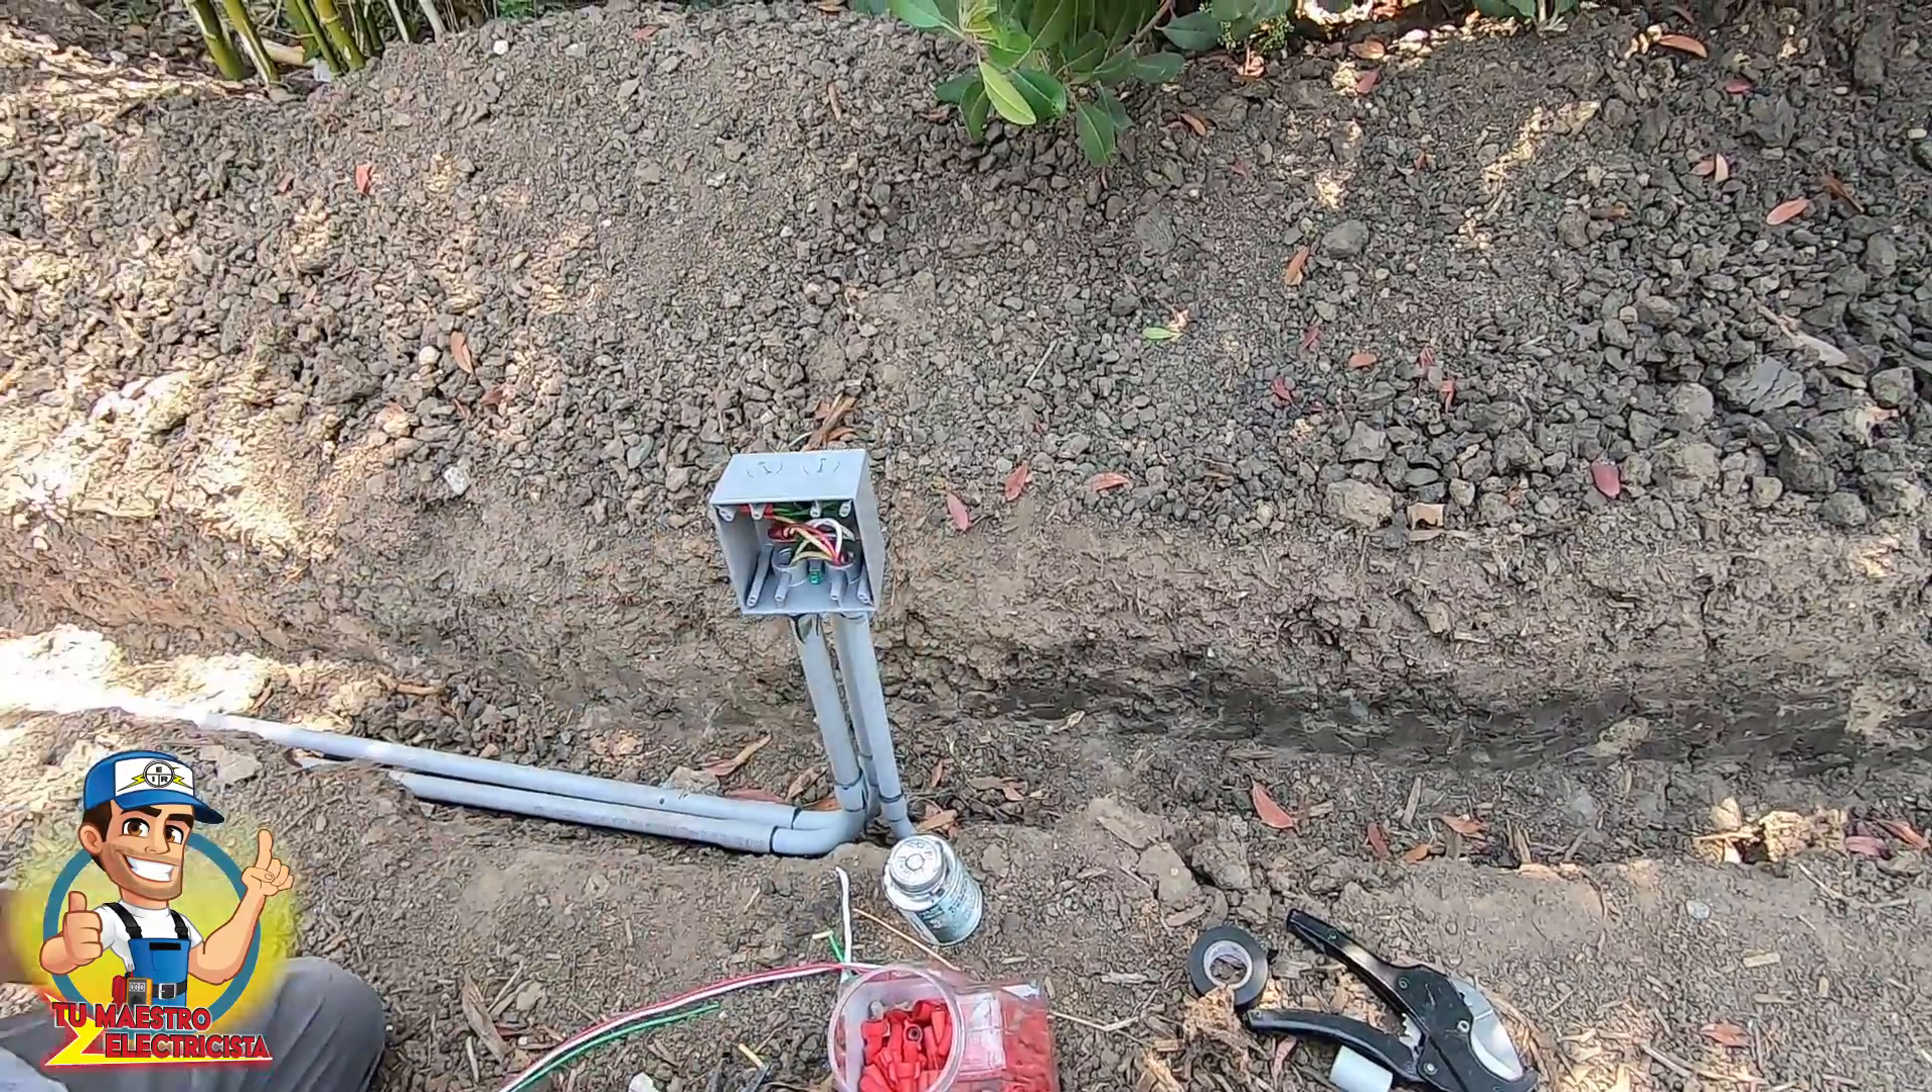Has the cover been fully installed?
No.